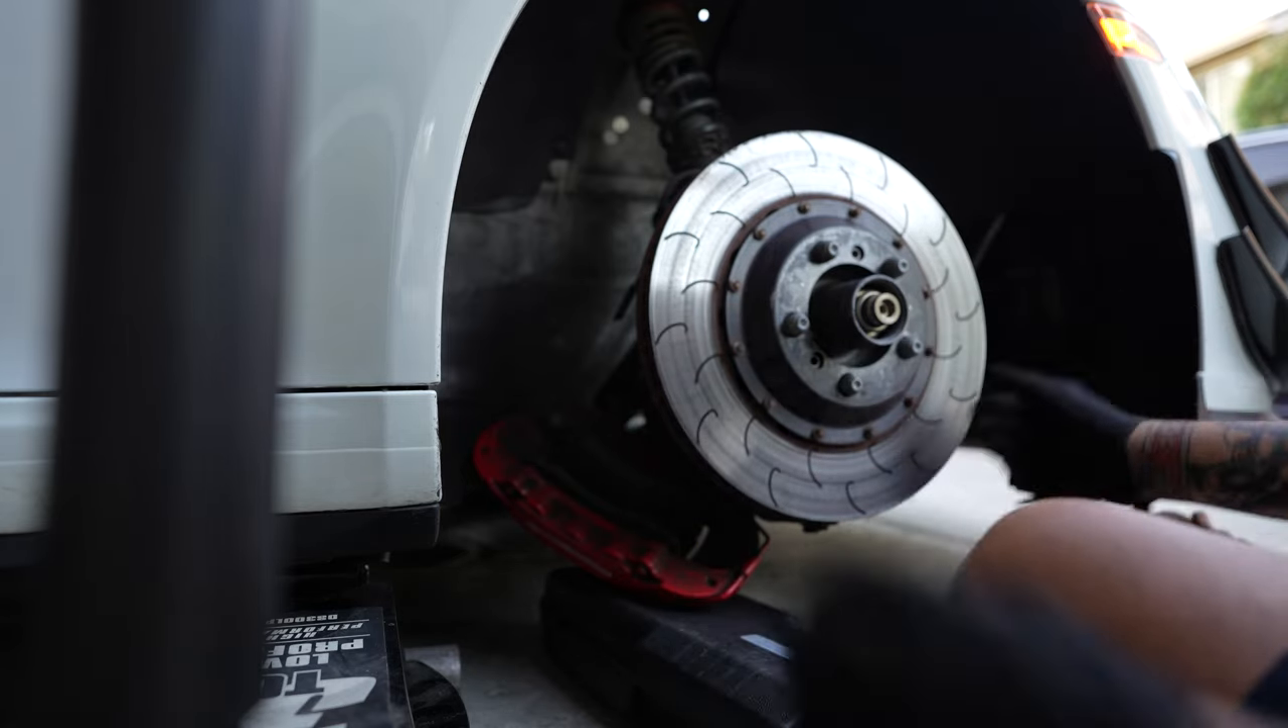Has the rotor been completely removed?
No.